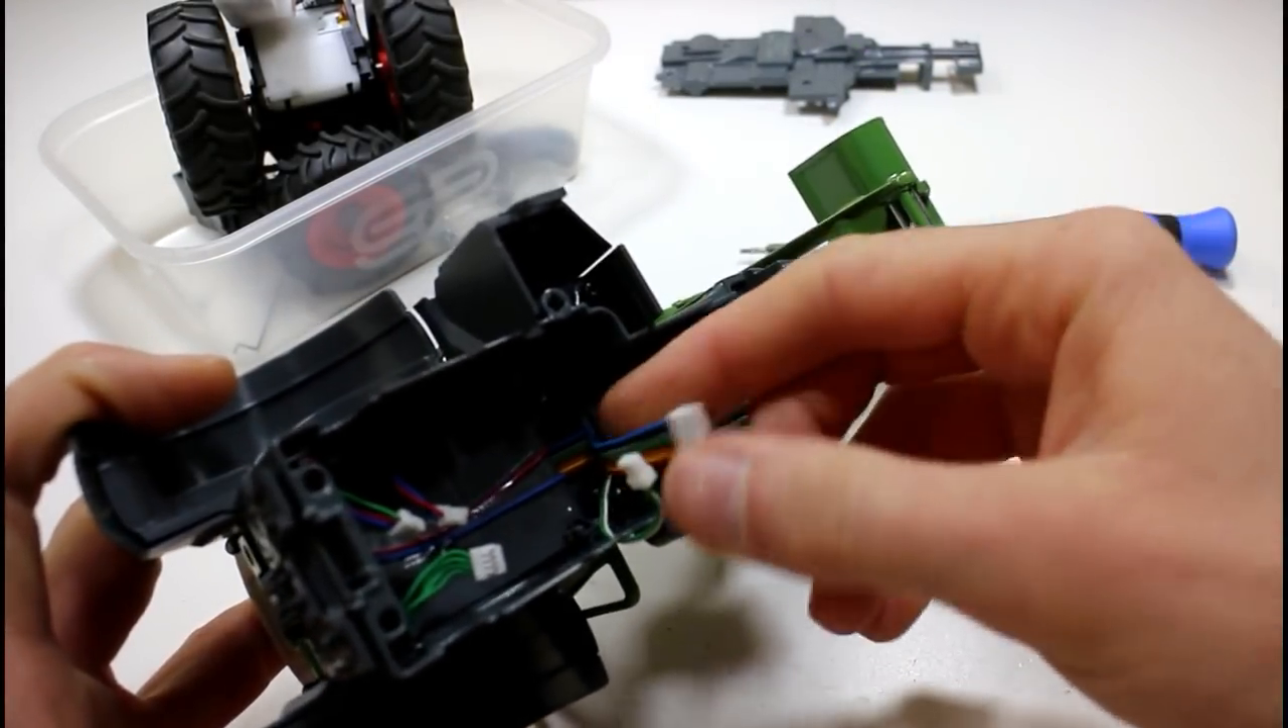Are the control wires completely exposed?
Yes.